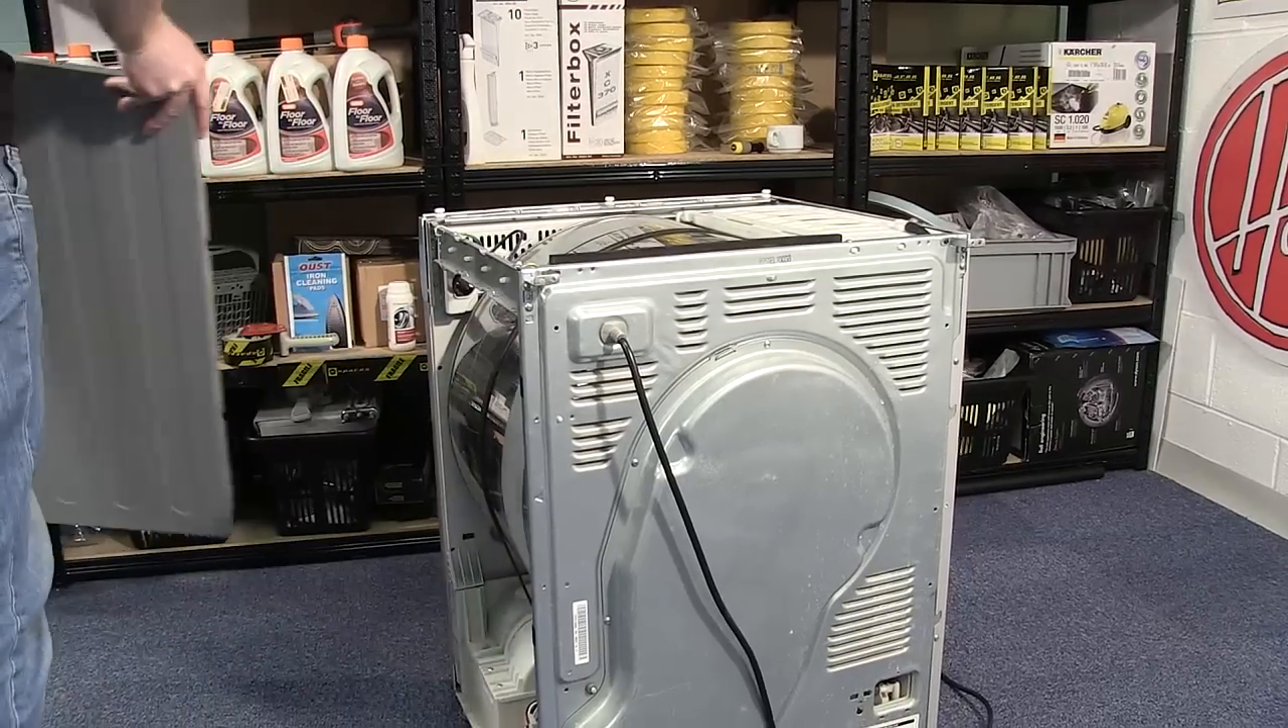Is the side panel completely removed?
Yes.